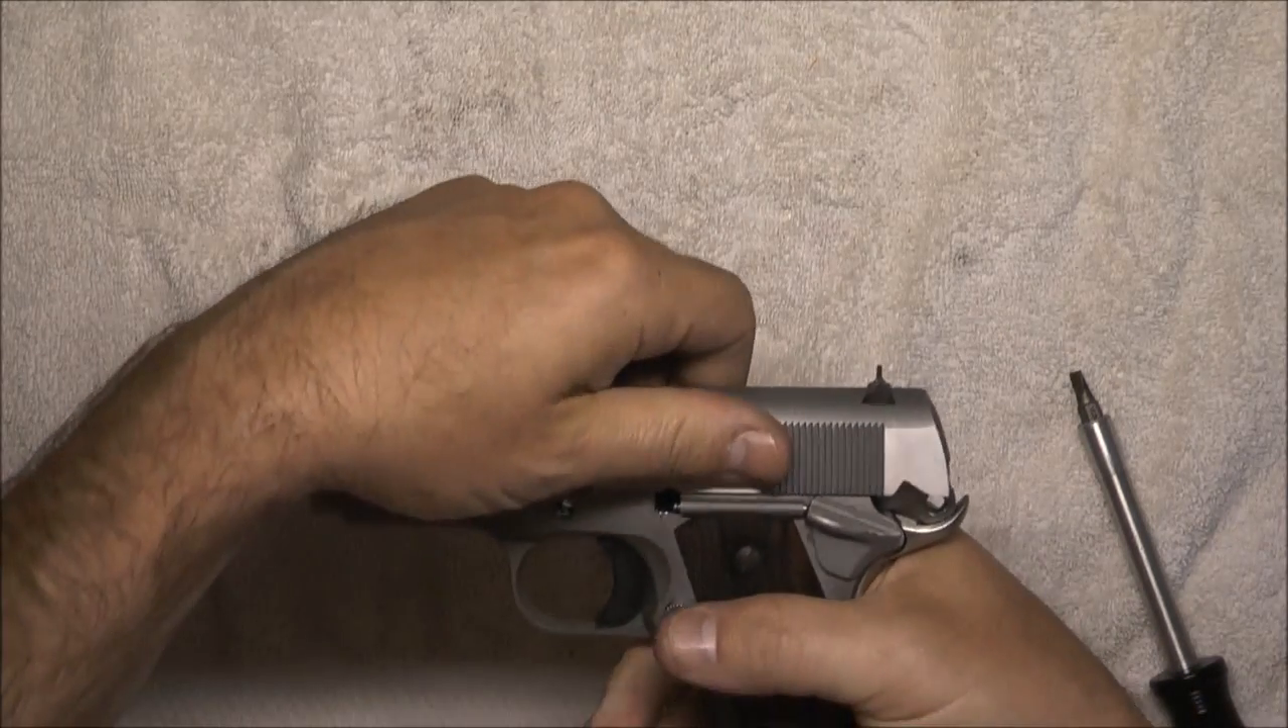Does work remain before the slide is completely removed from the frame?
Yes.